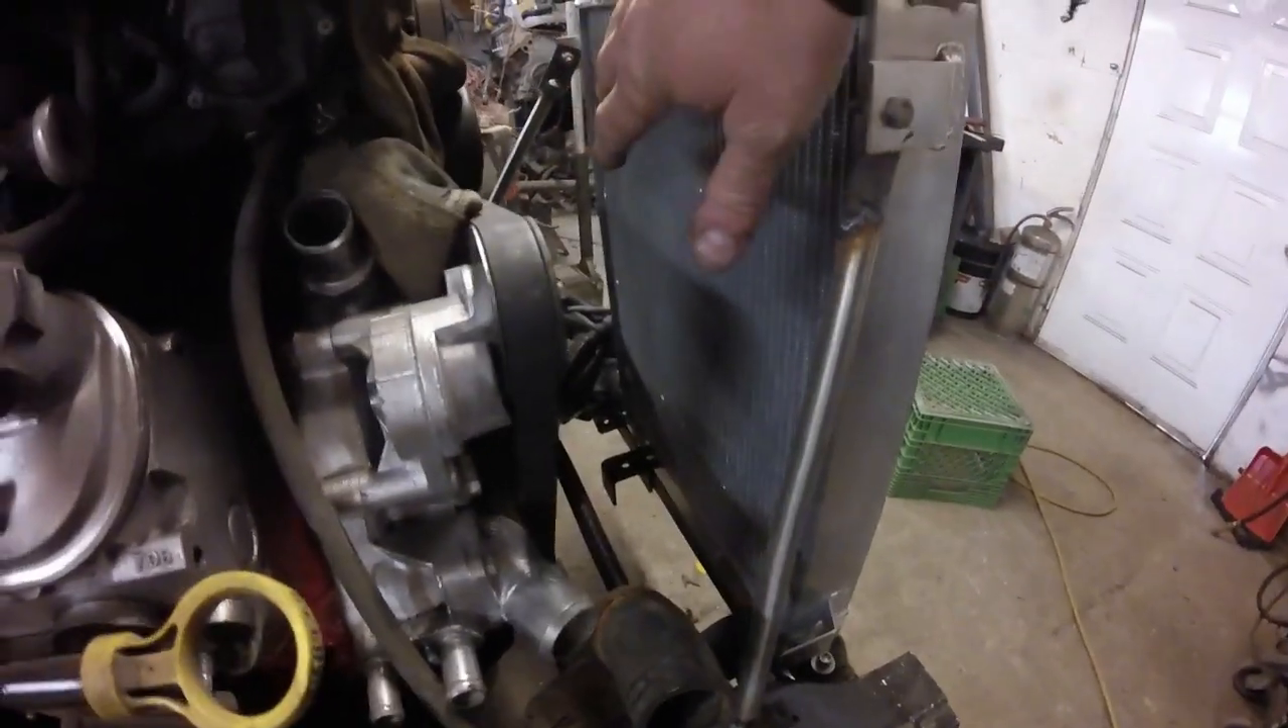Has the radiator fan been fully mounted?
No.